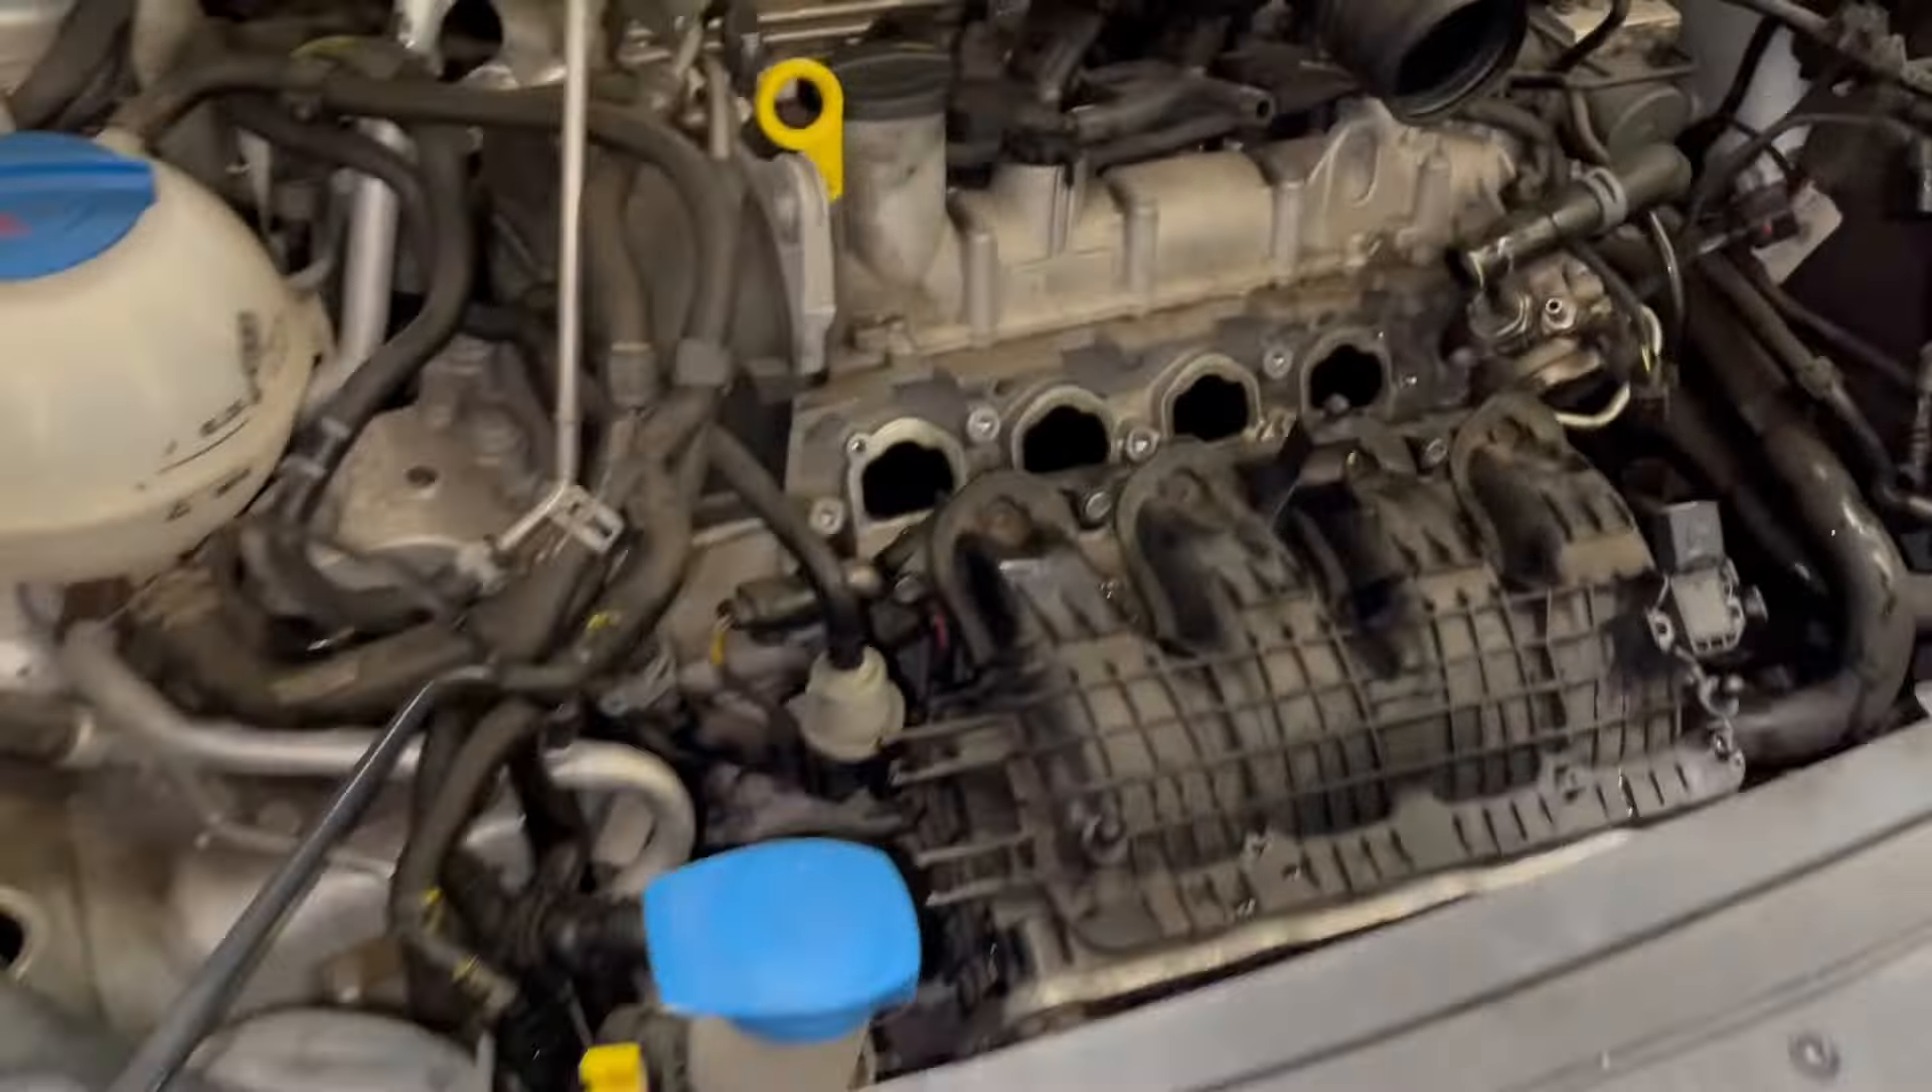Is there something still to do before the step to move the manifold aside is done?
No.